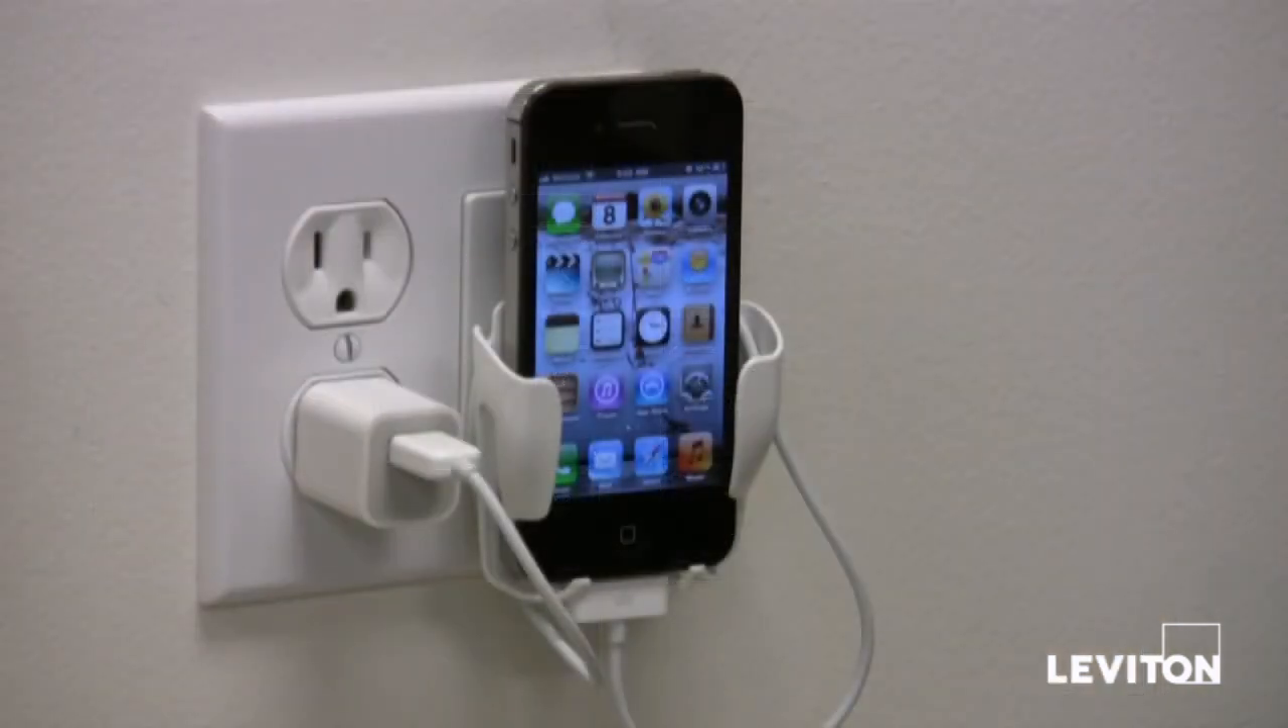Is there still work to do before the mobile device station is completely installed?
No.